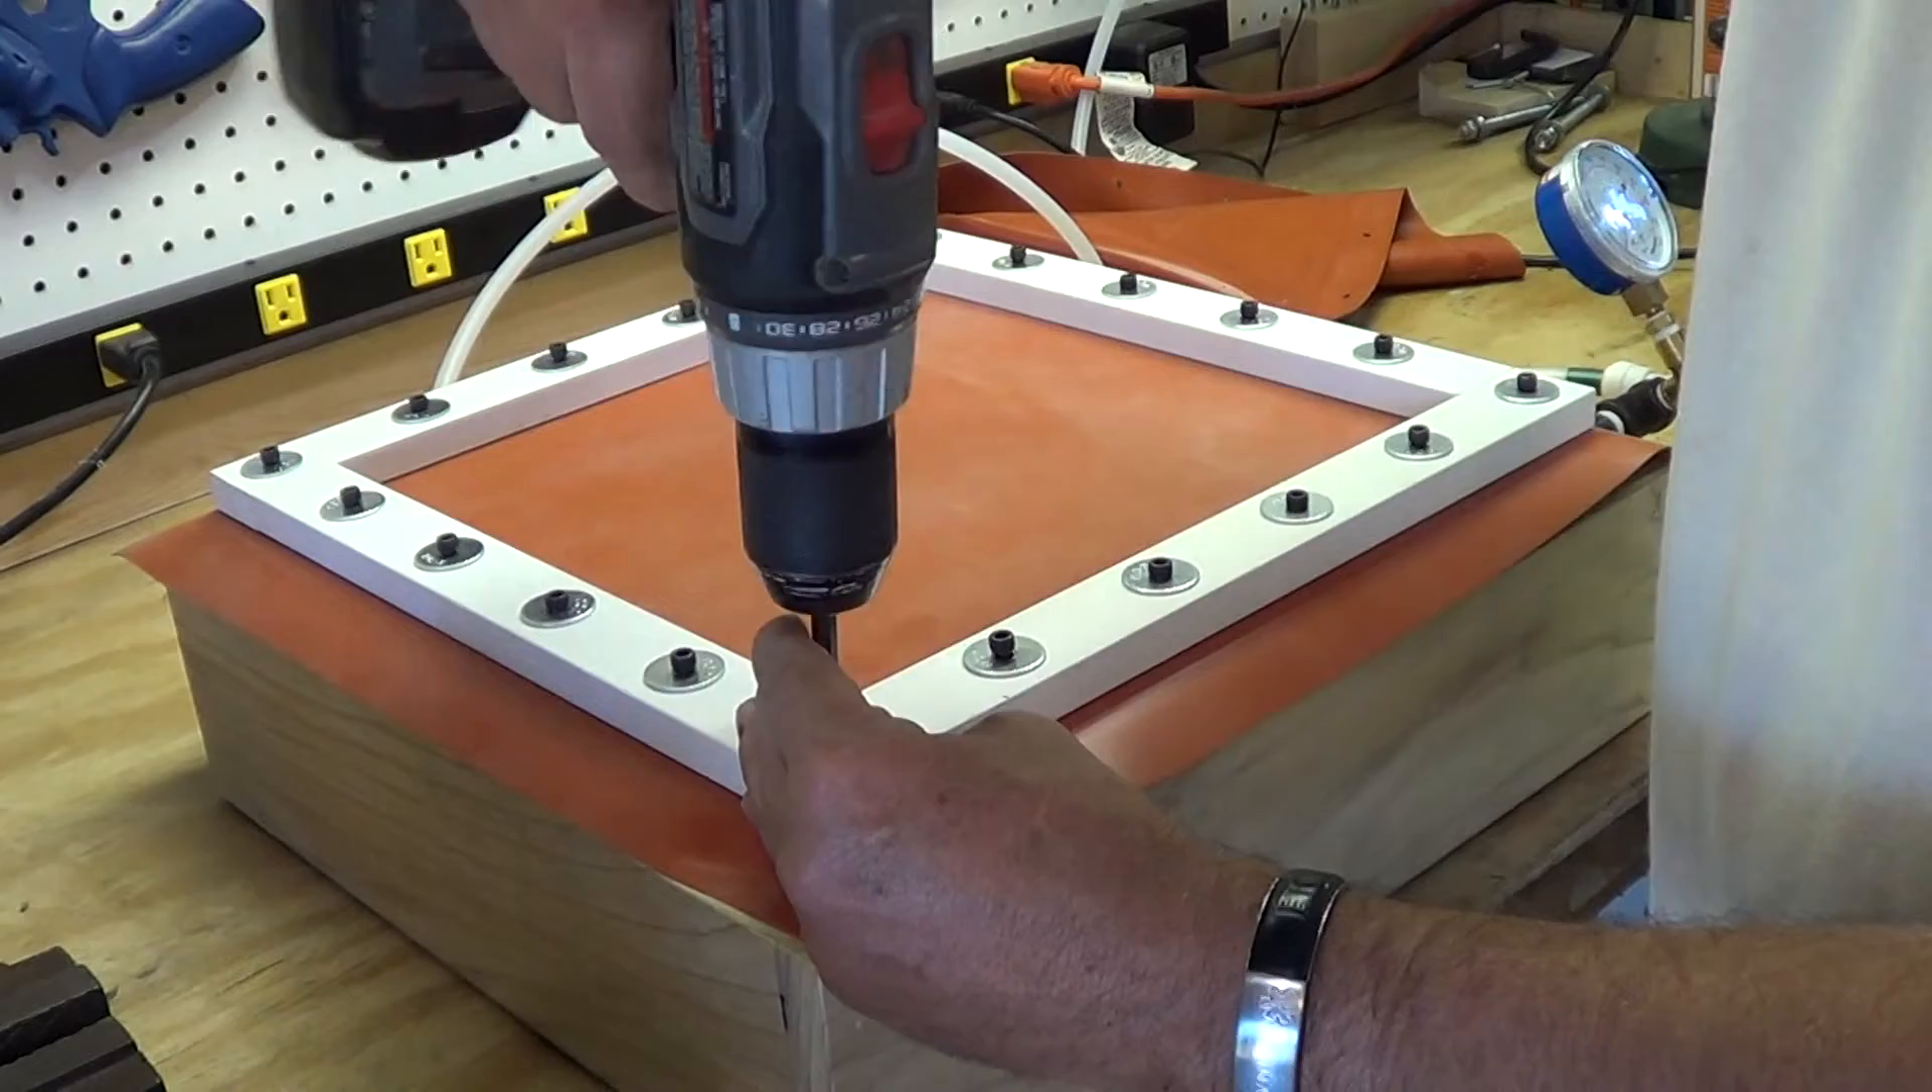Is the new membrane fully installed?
No.